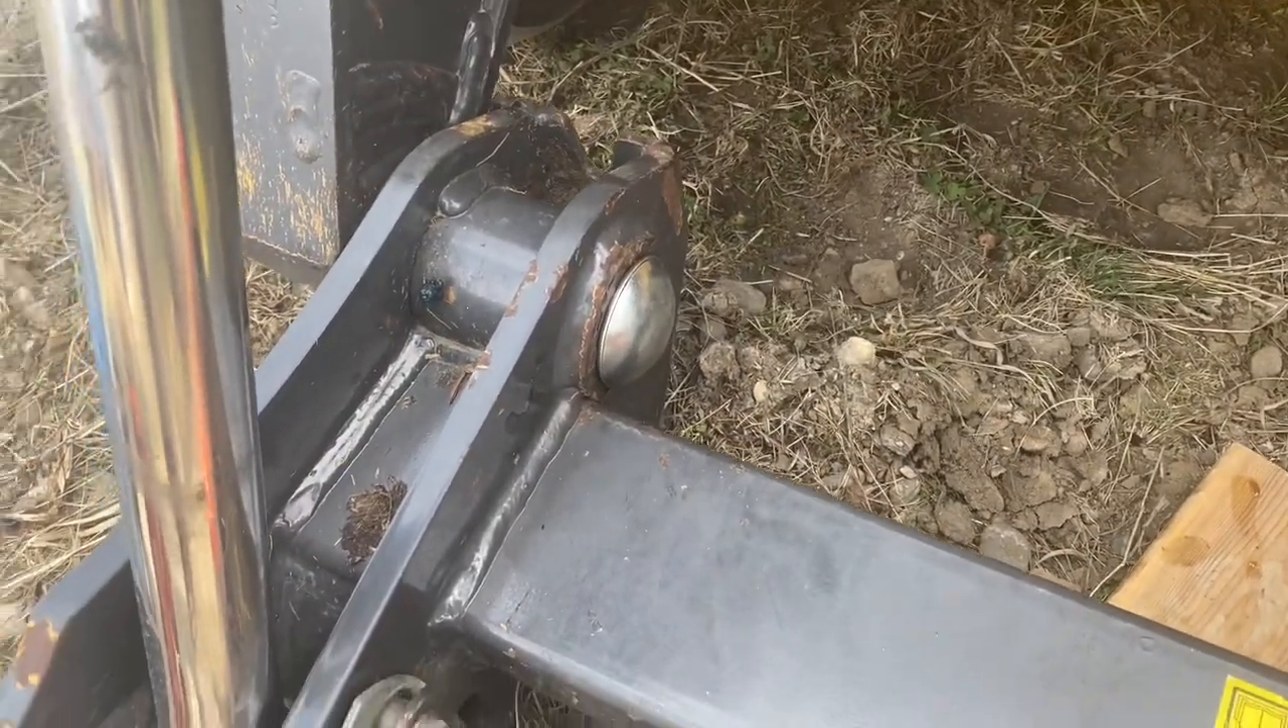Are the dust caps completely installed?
Yes.